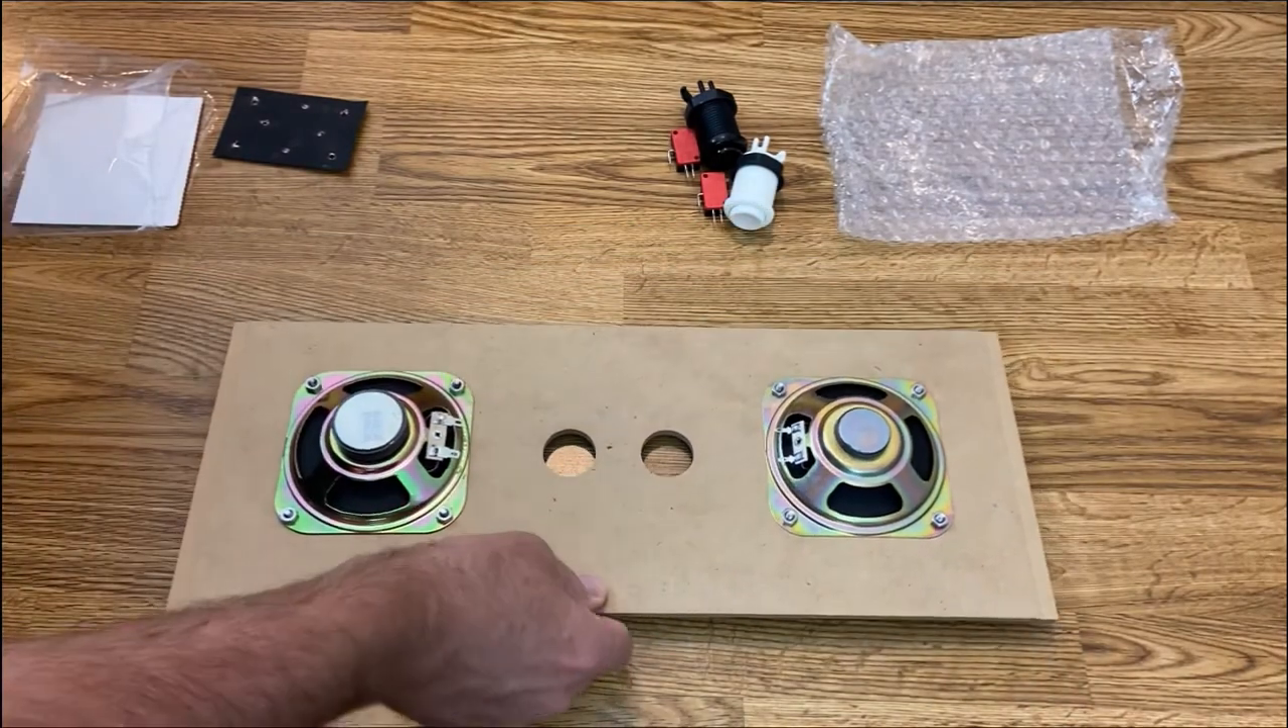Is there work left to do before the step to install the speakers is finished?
No.